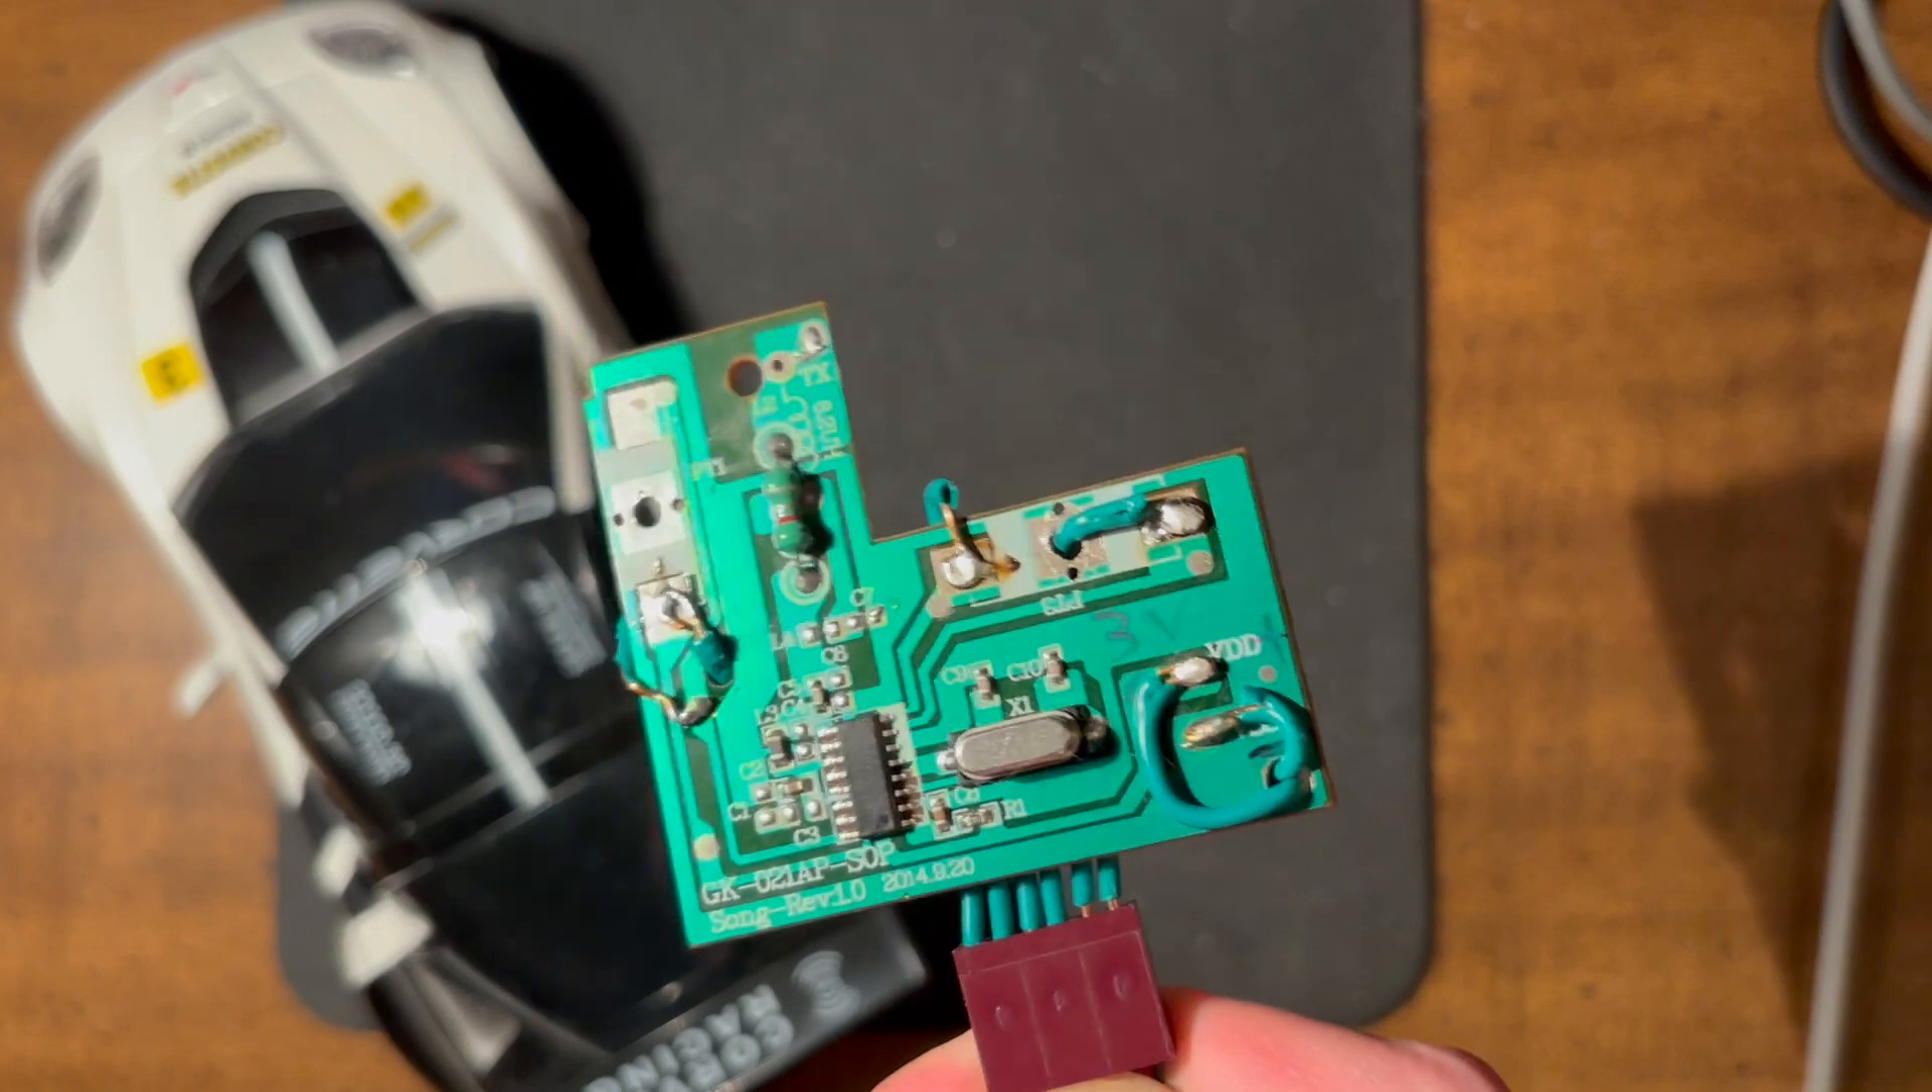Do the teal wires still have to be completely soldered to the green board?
No.